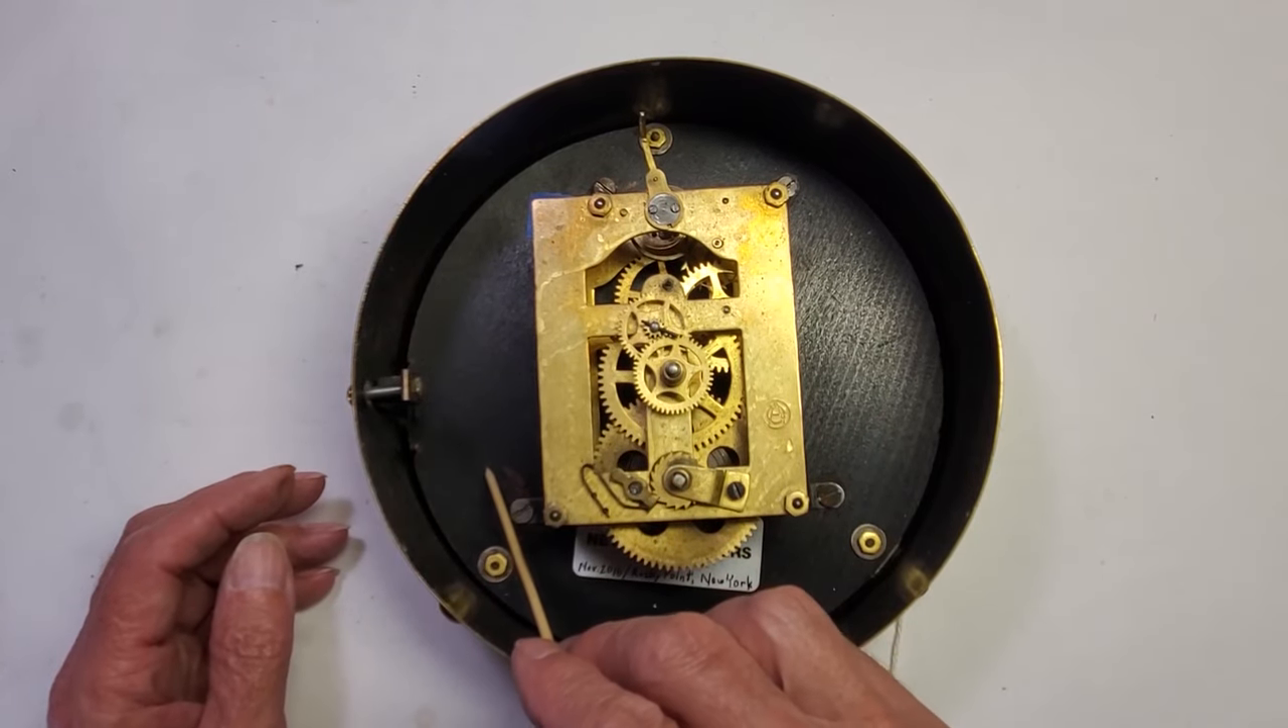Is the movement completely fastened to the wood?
Yes.